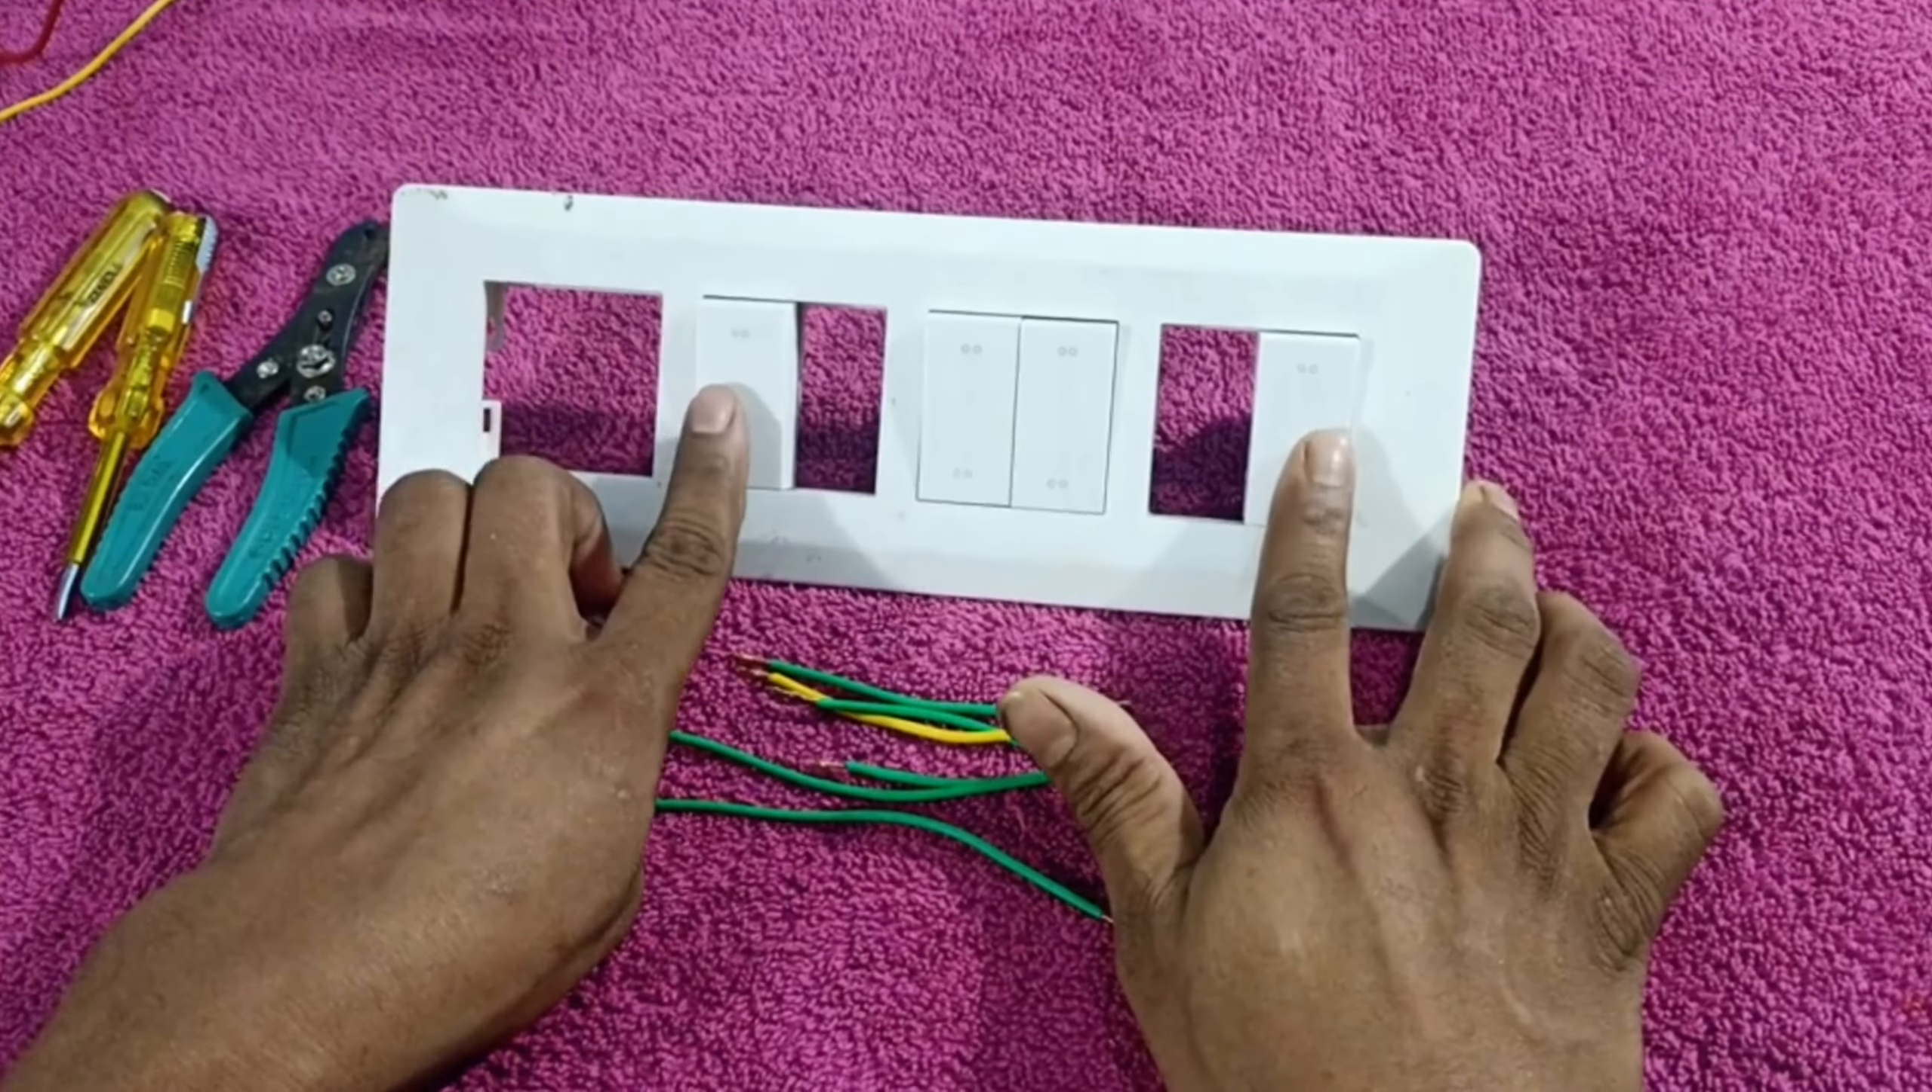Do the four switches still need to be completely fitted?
No.